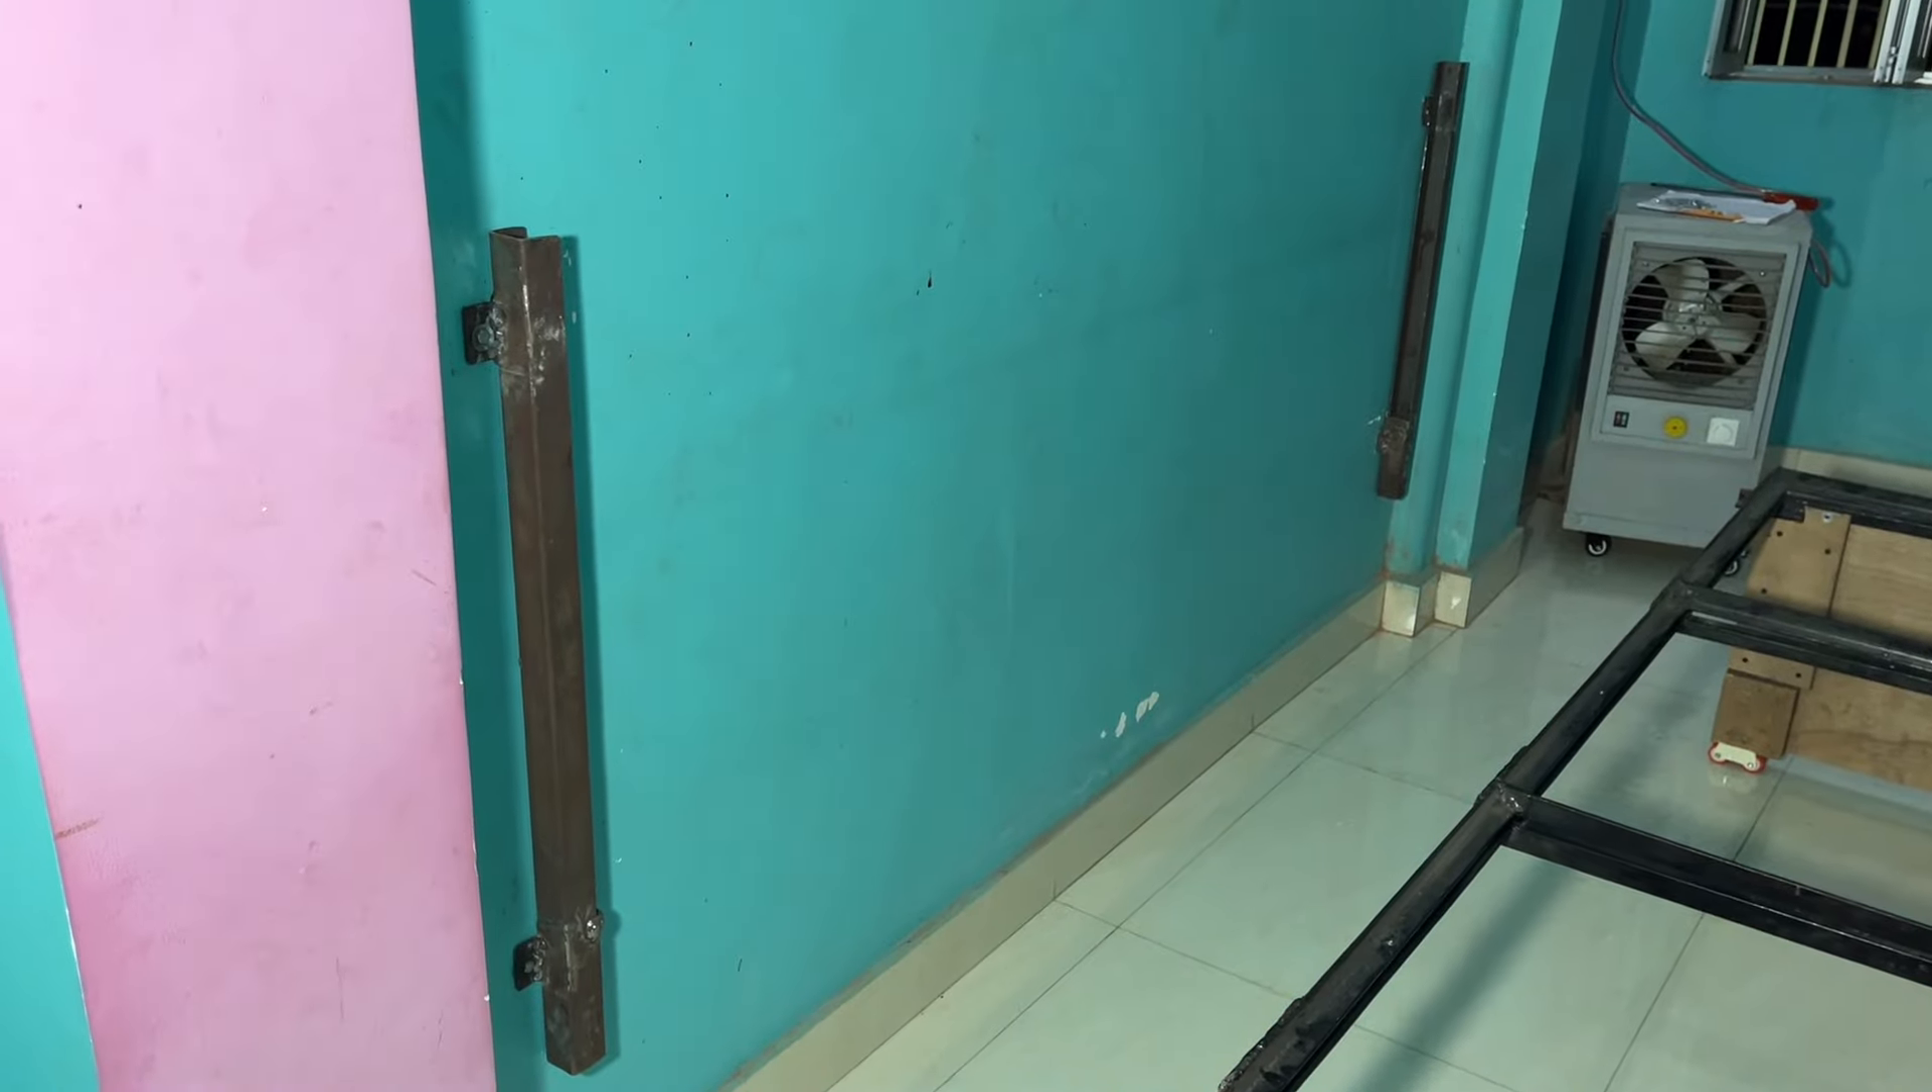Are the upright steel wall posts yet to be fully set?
No.